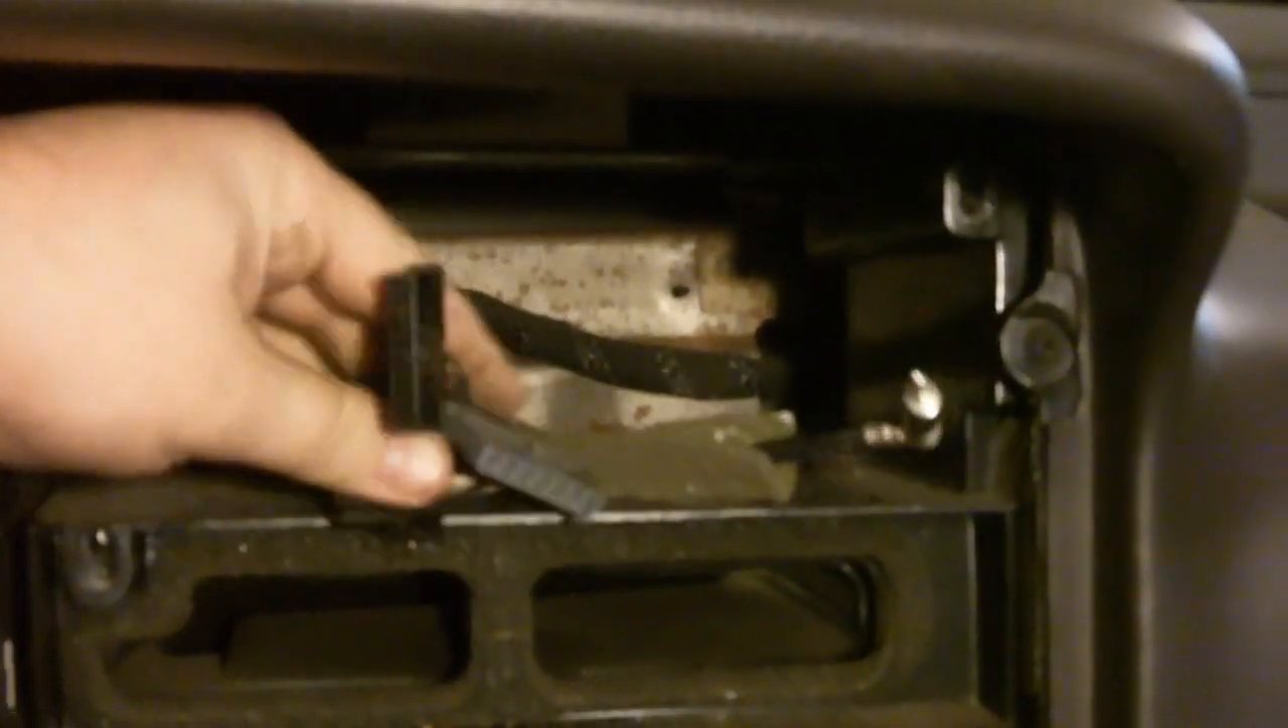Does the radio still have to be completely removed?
No.